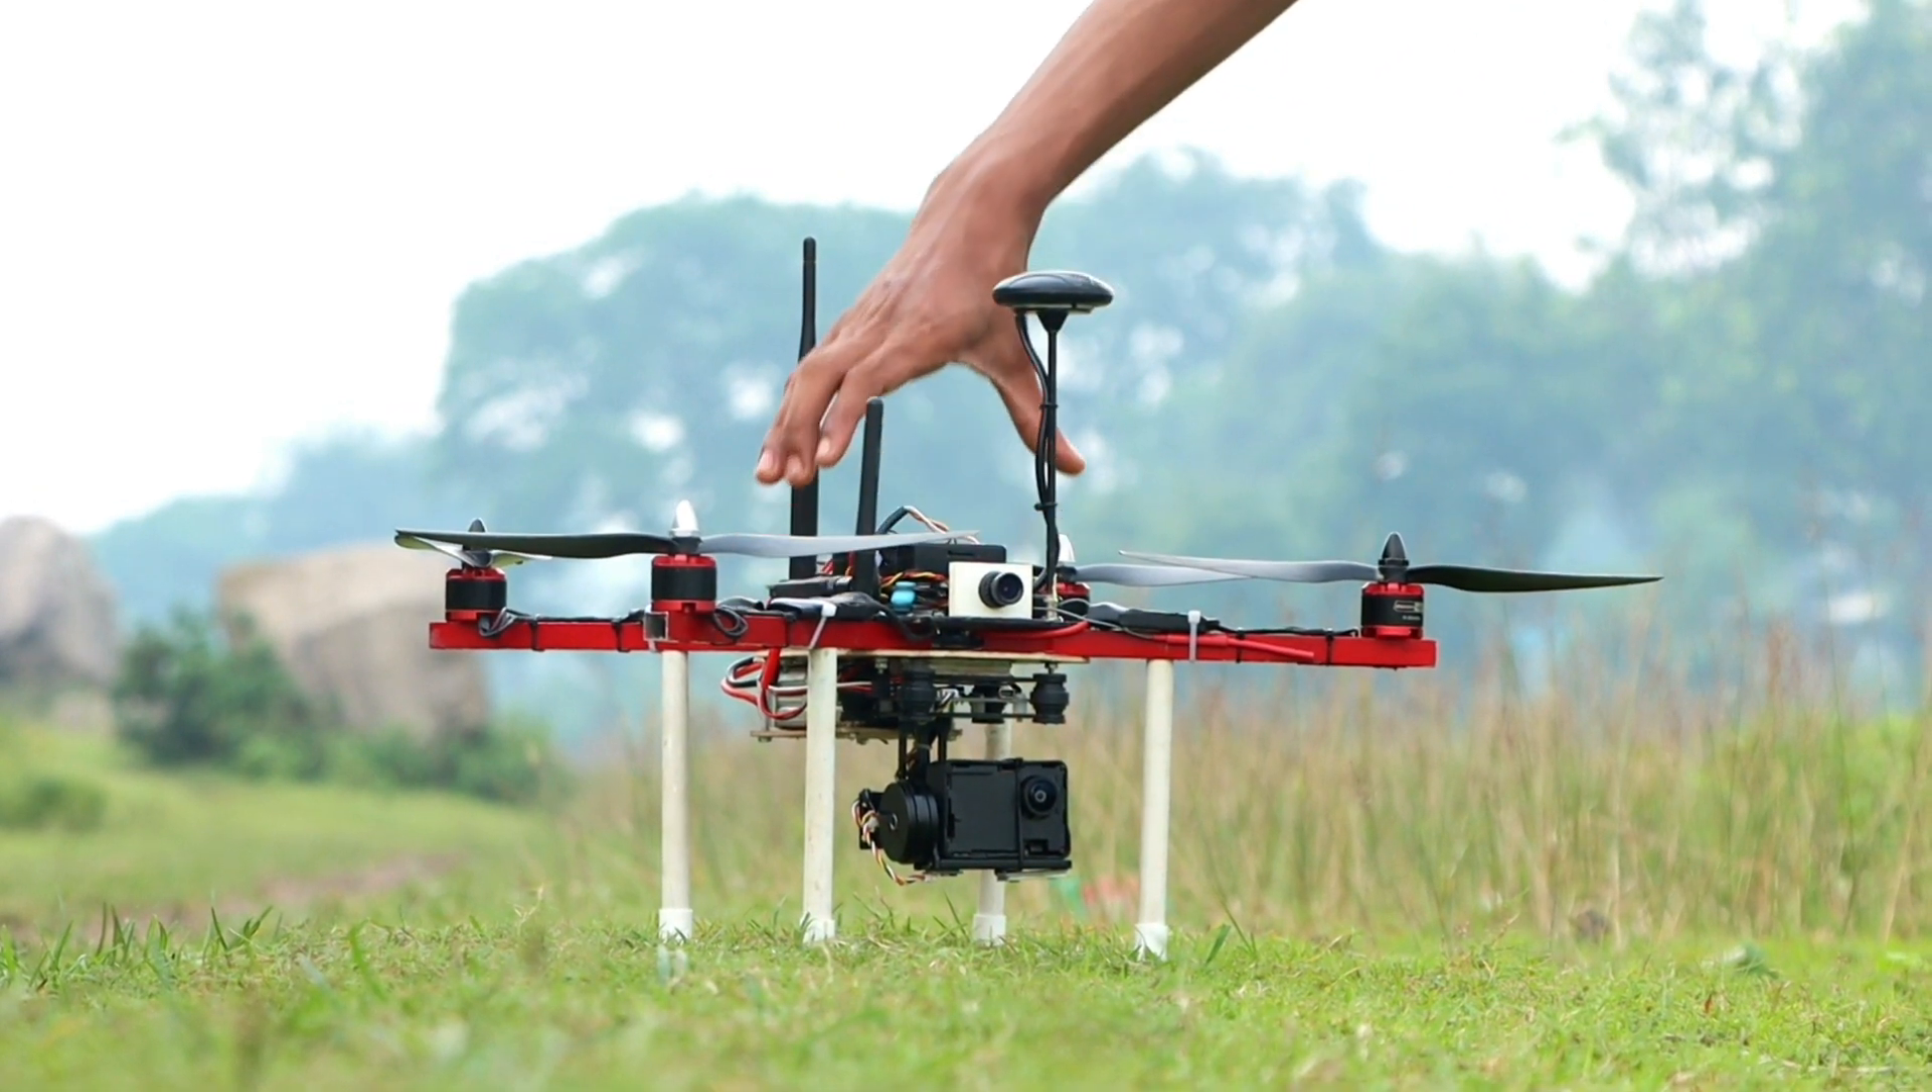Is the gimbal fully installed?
Yes.